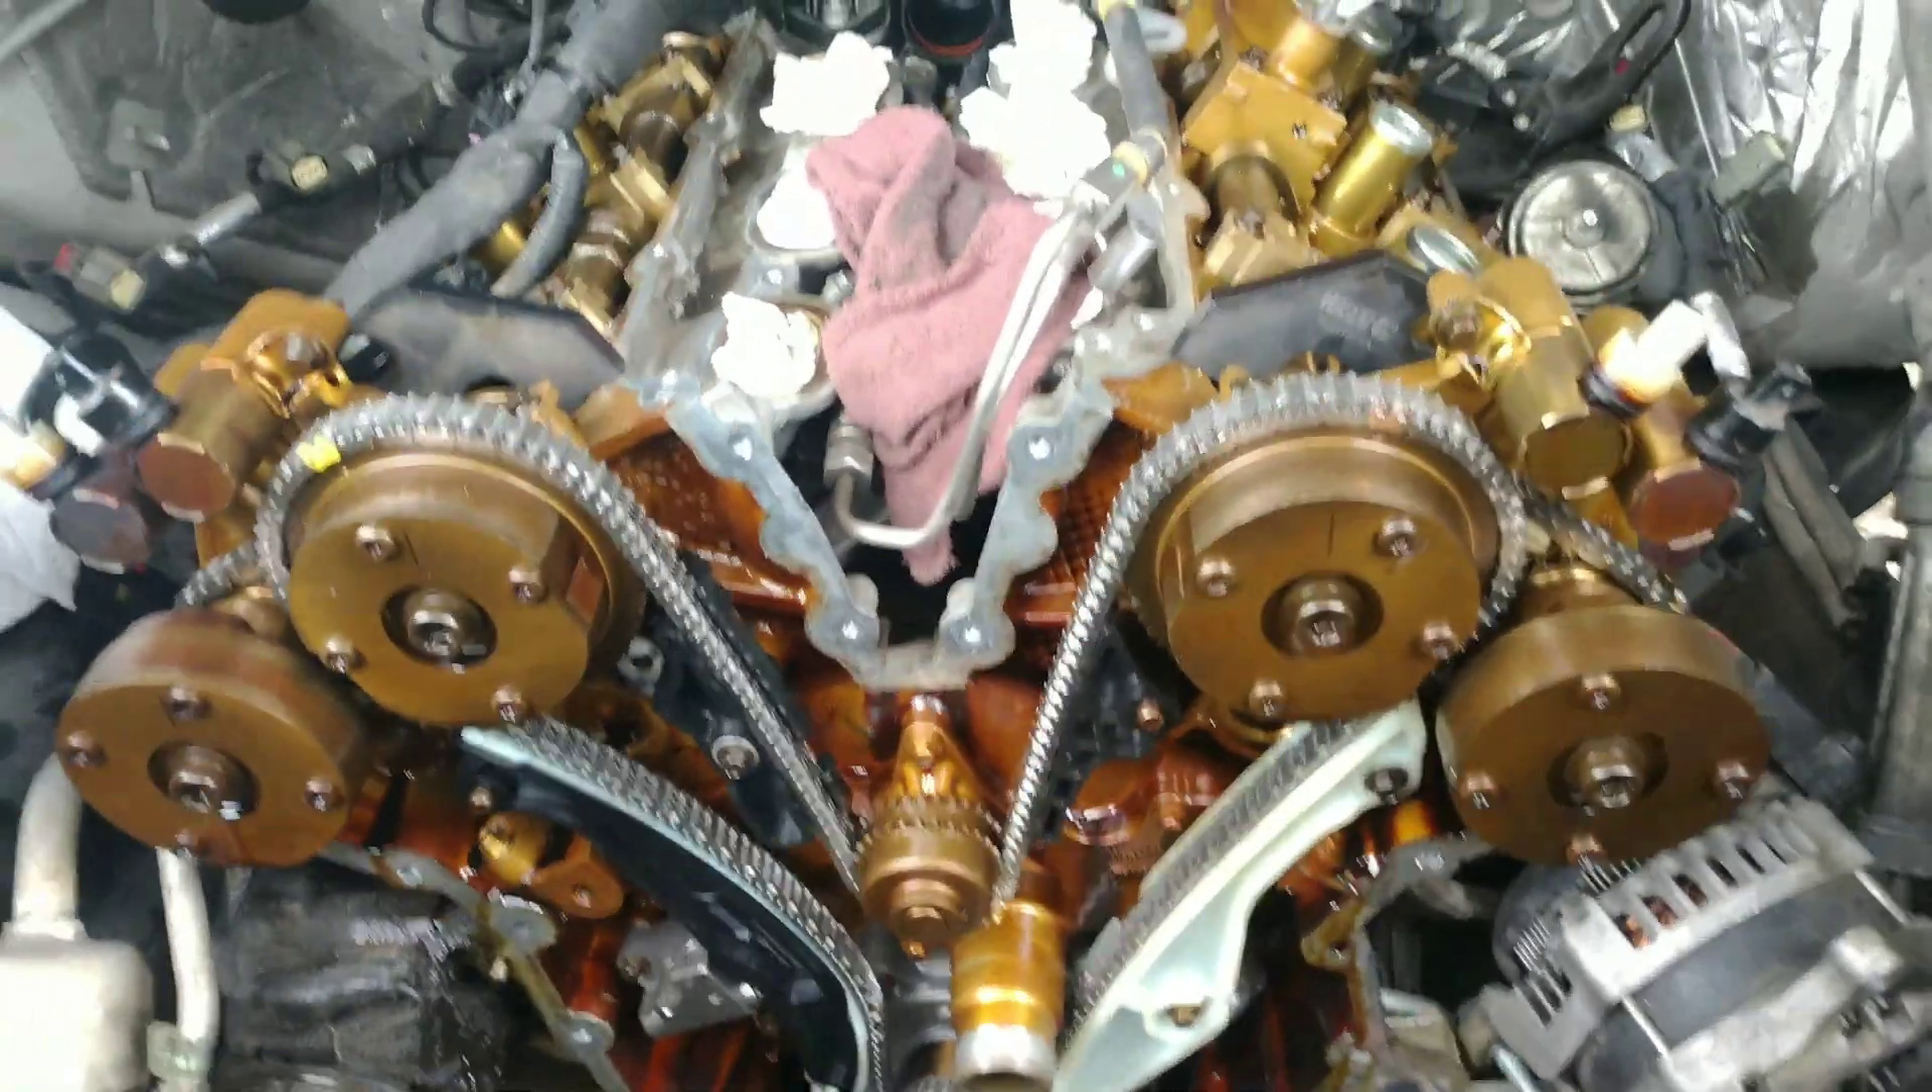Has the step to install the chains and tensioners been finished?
Yes.